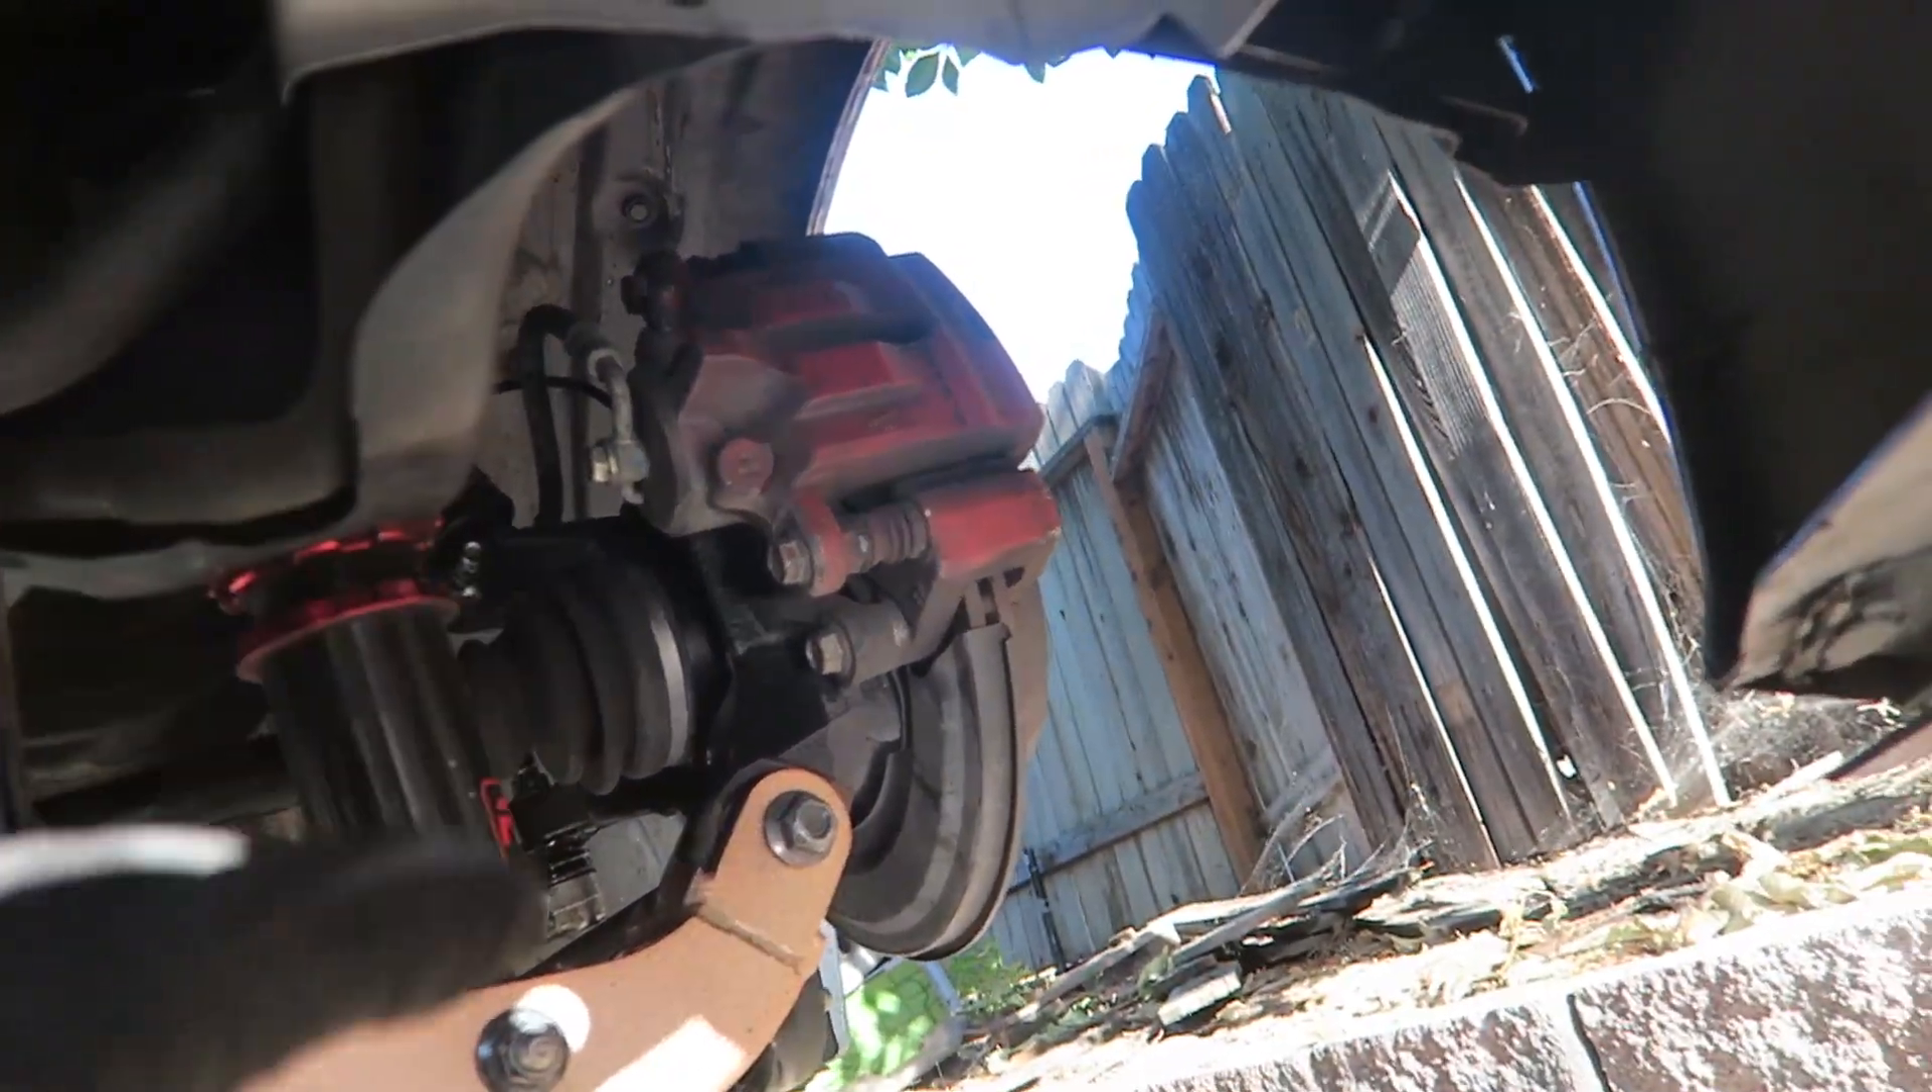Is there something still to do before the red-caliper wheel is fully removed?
No.